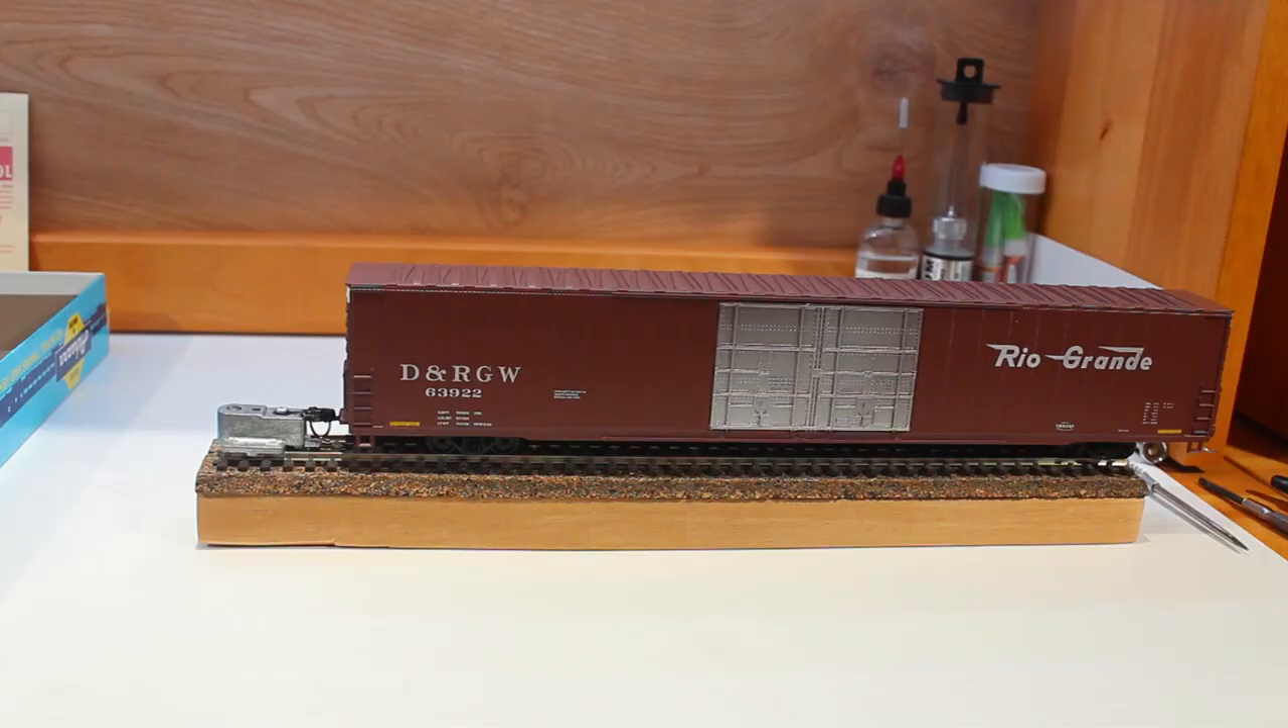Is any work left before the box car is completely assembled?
No.